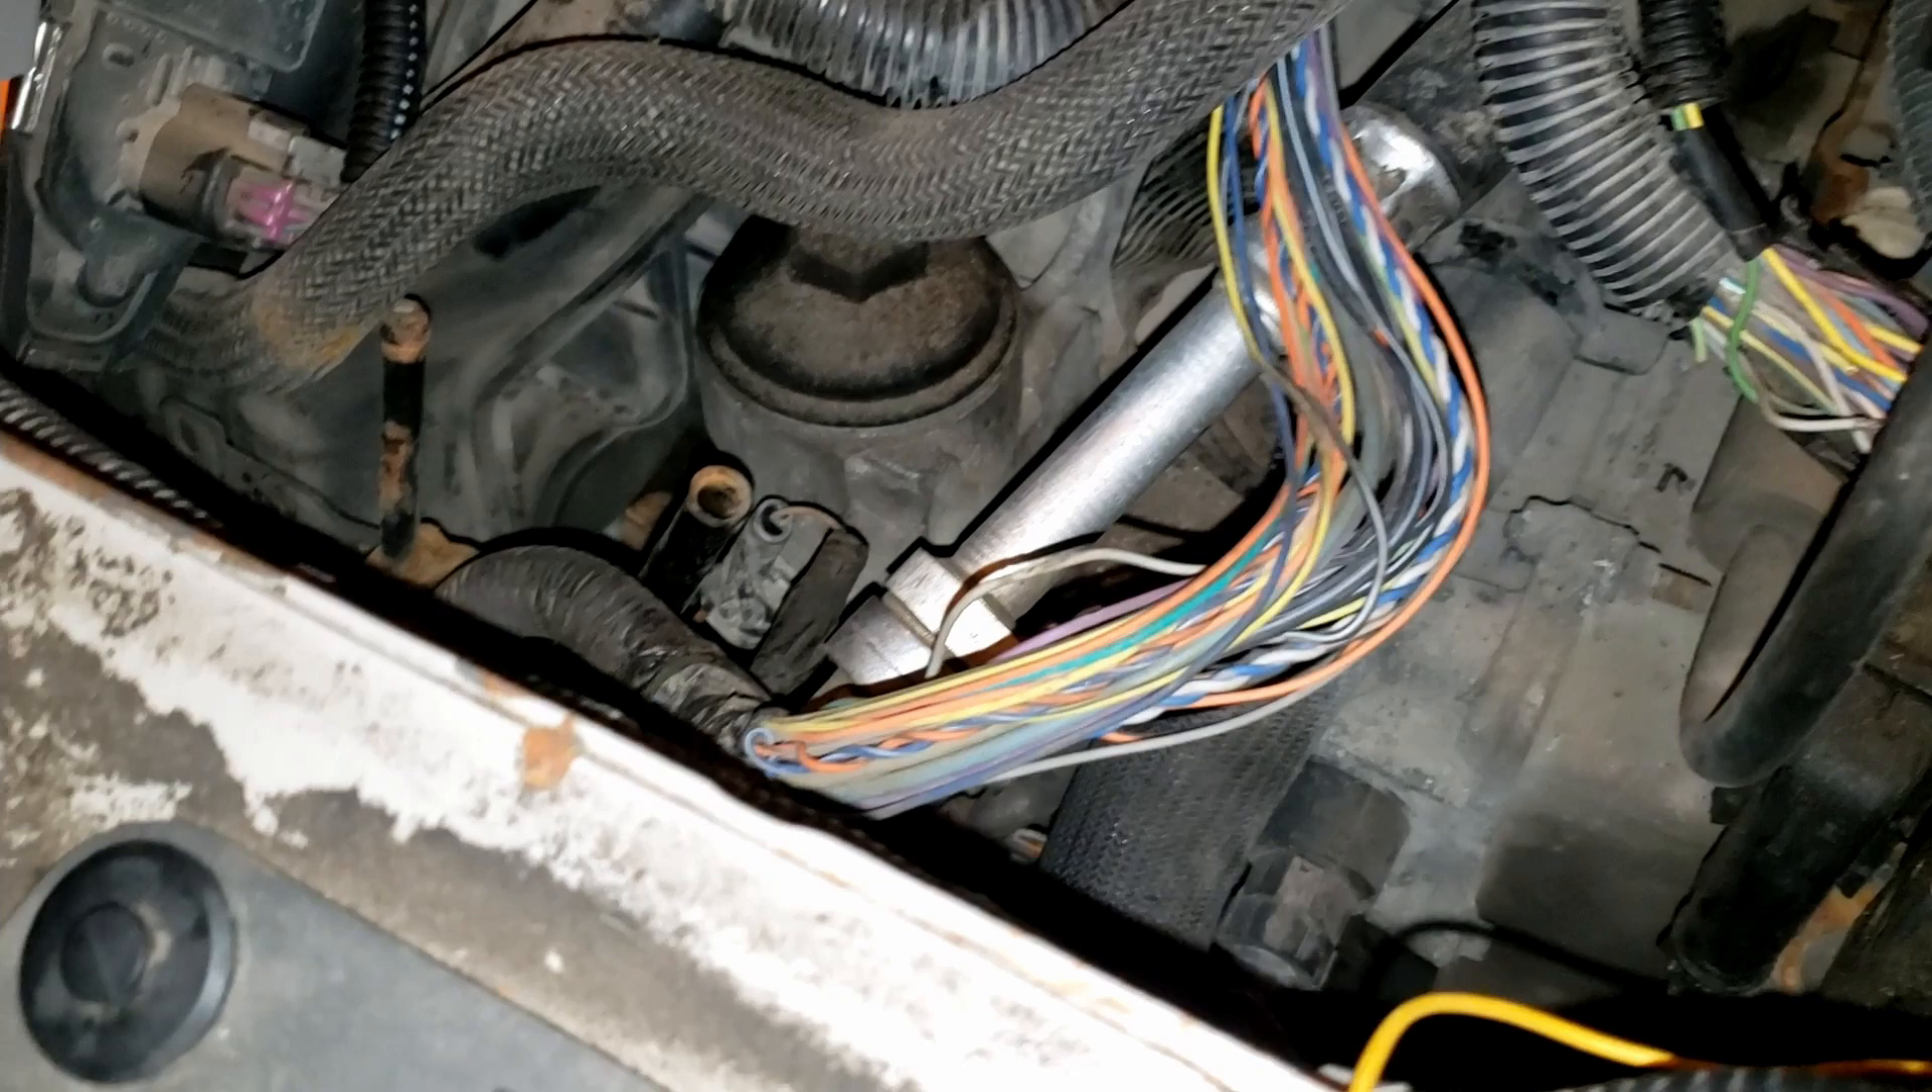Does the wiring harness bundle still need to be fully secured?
Yes.